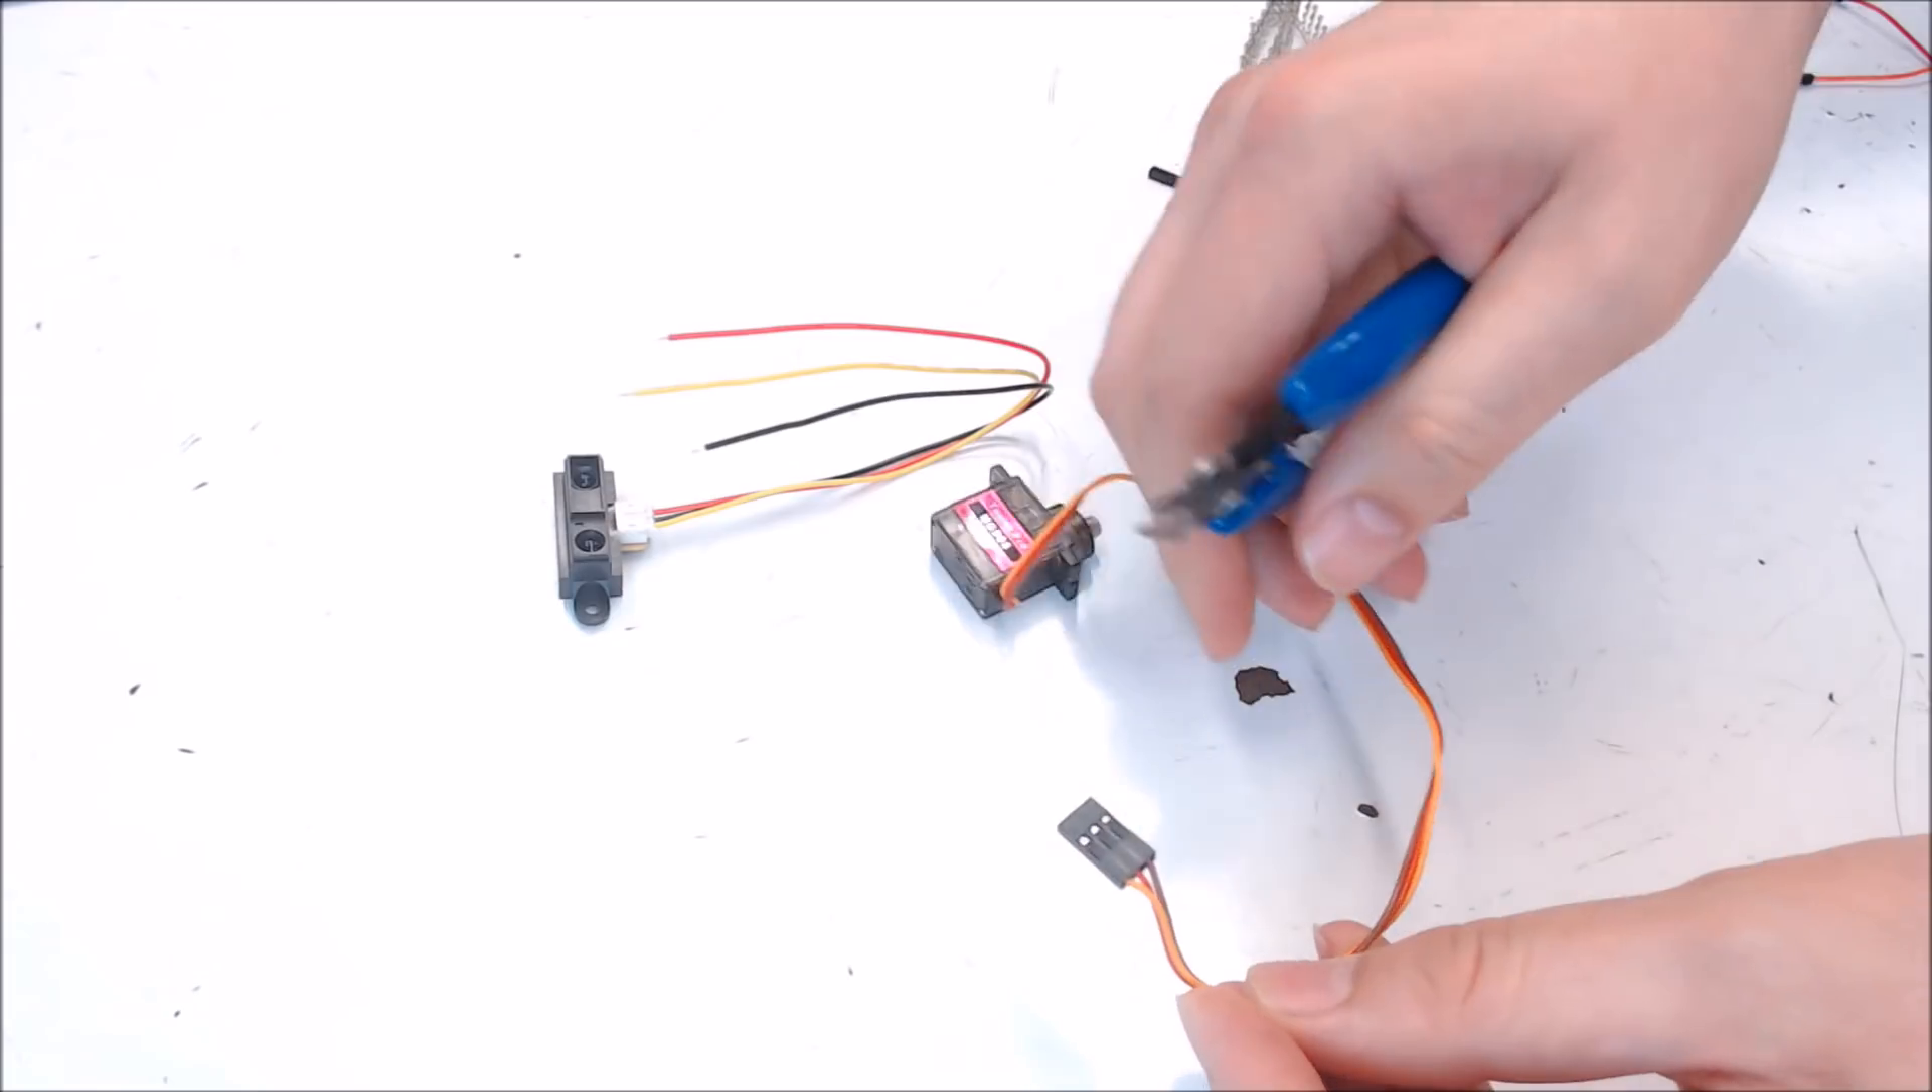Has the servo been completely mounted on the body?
No.